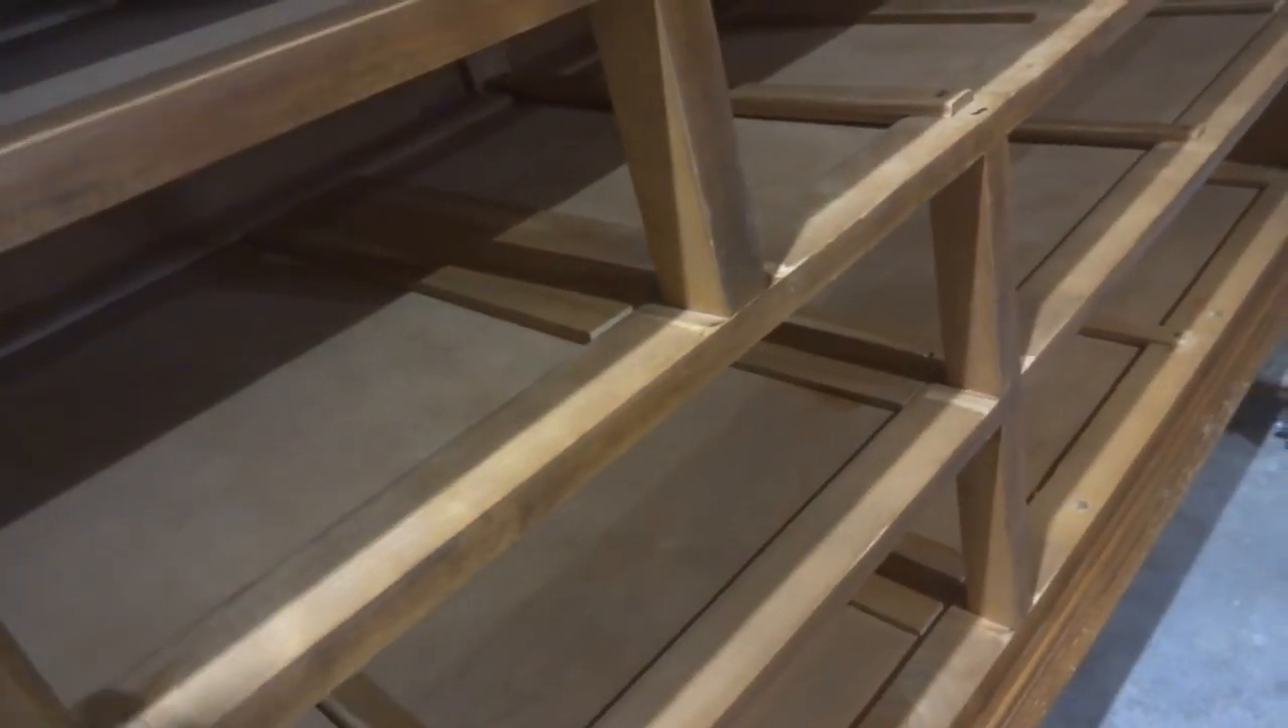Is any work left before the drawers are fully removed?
No.